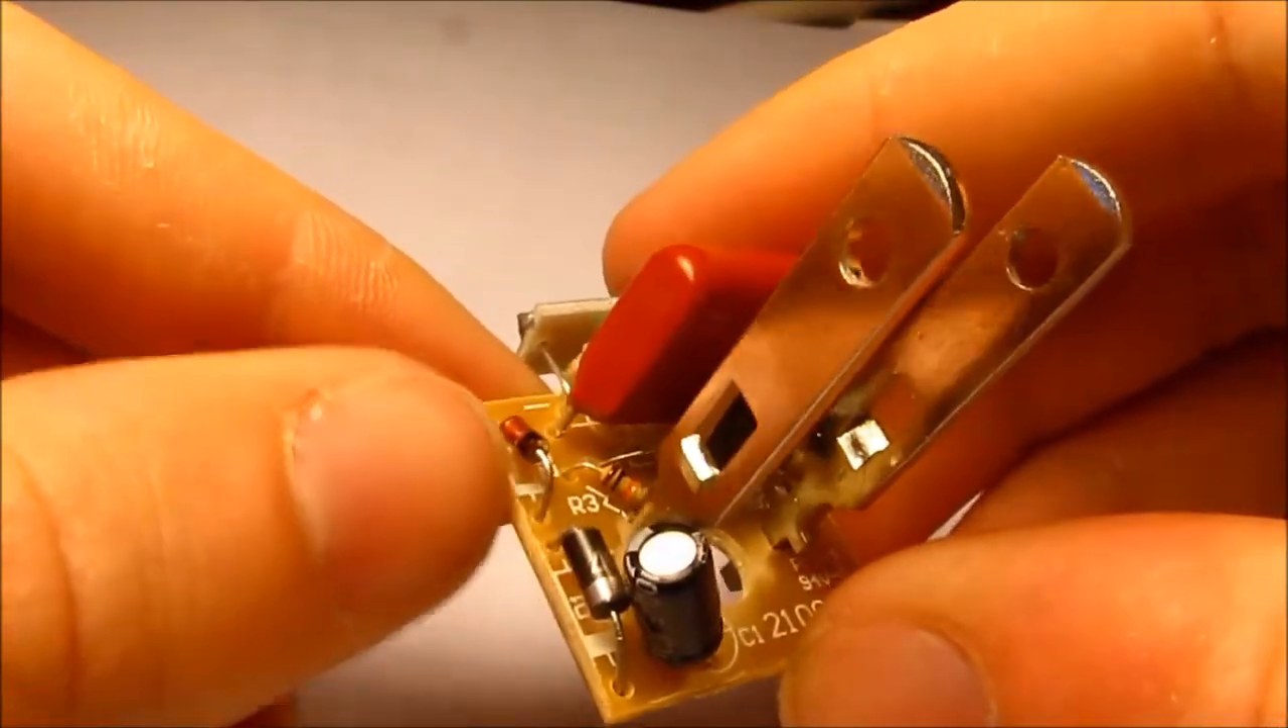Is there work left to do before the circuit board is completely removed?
No.